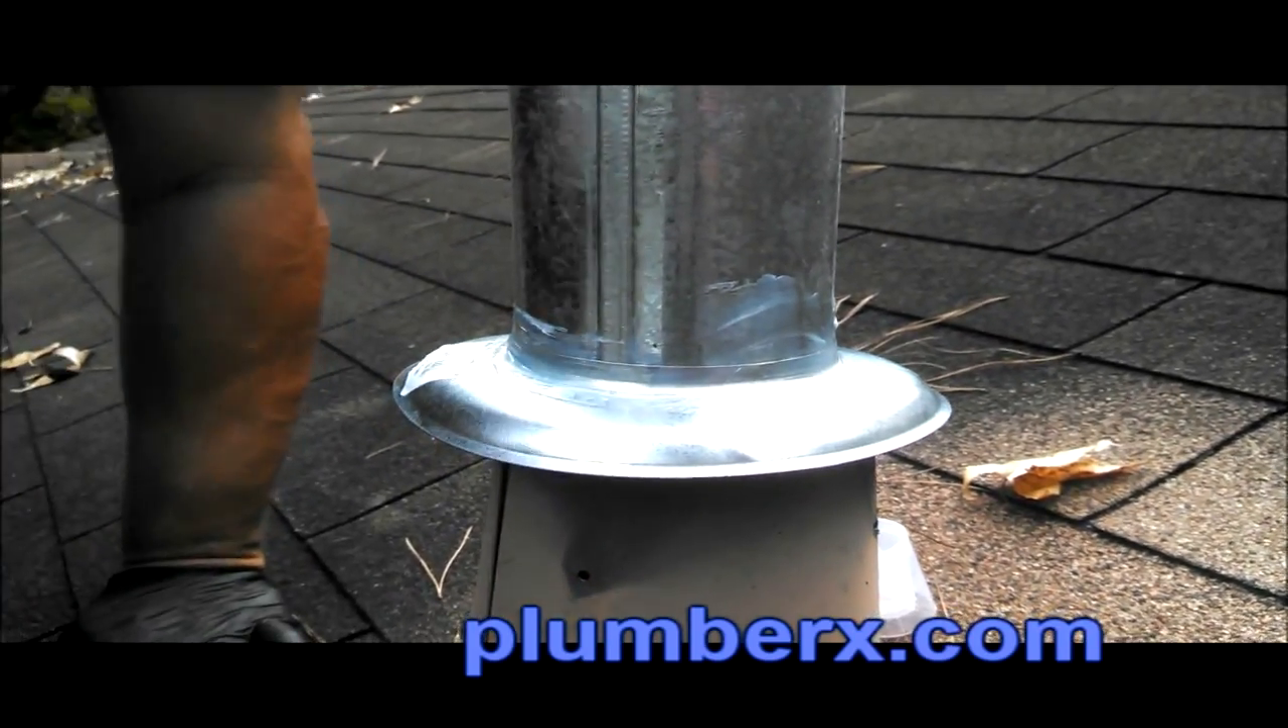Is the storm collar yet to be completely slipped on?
No.